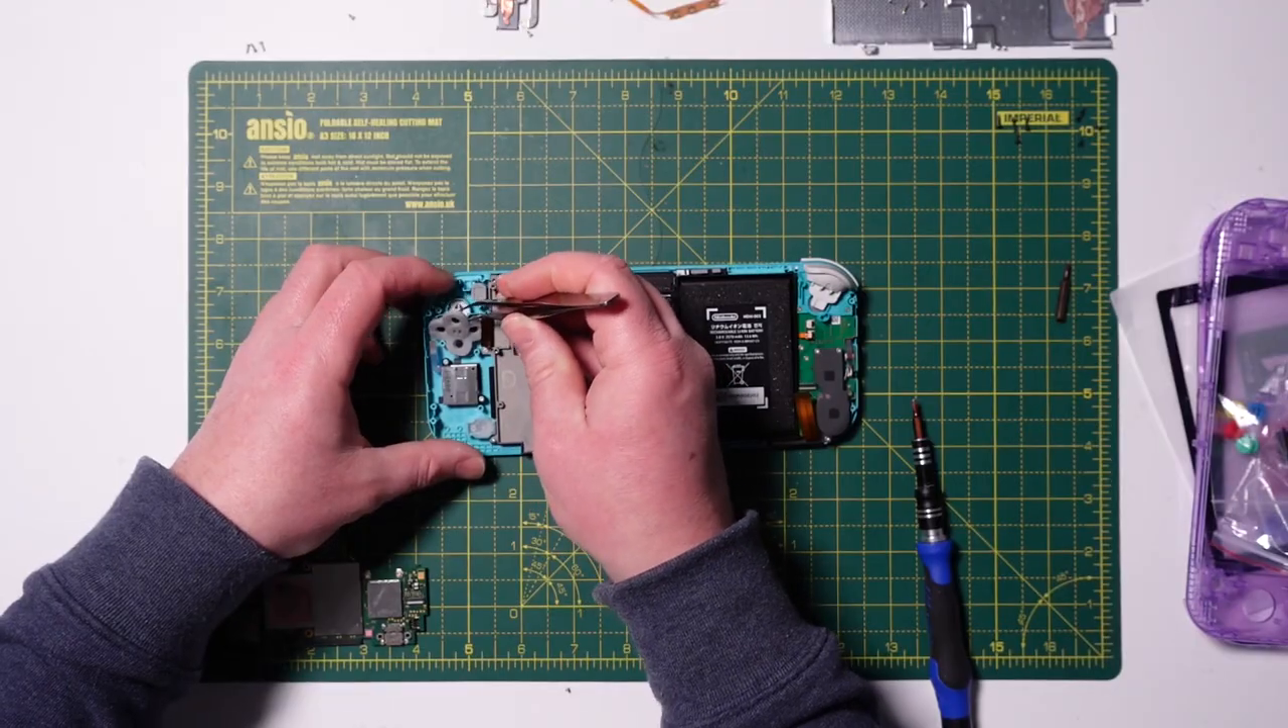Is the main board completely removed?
Yes.